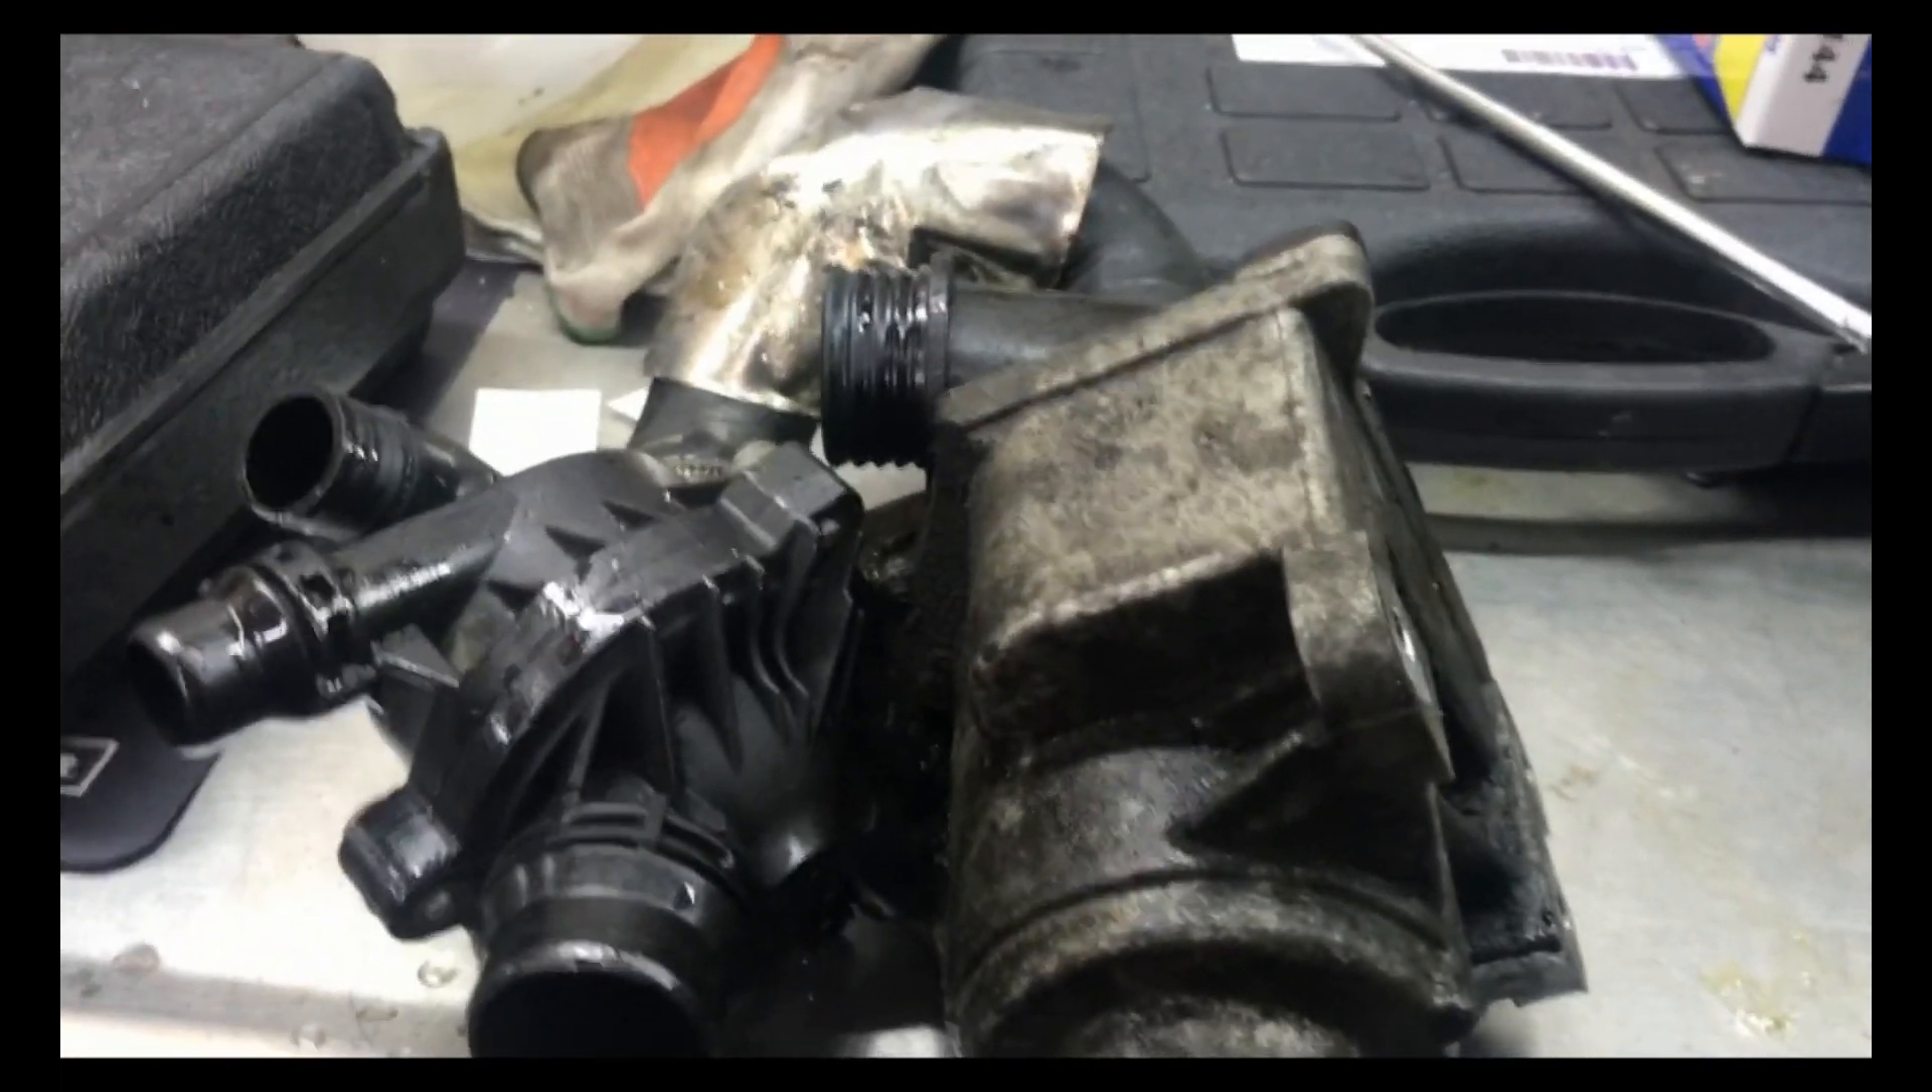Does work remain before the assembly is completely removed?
No.